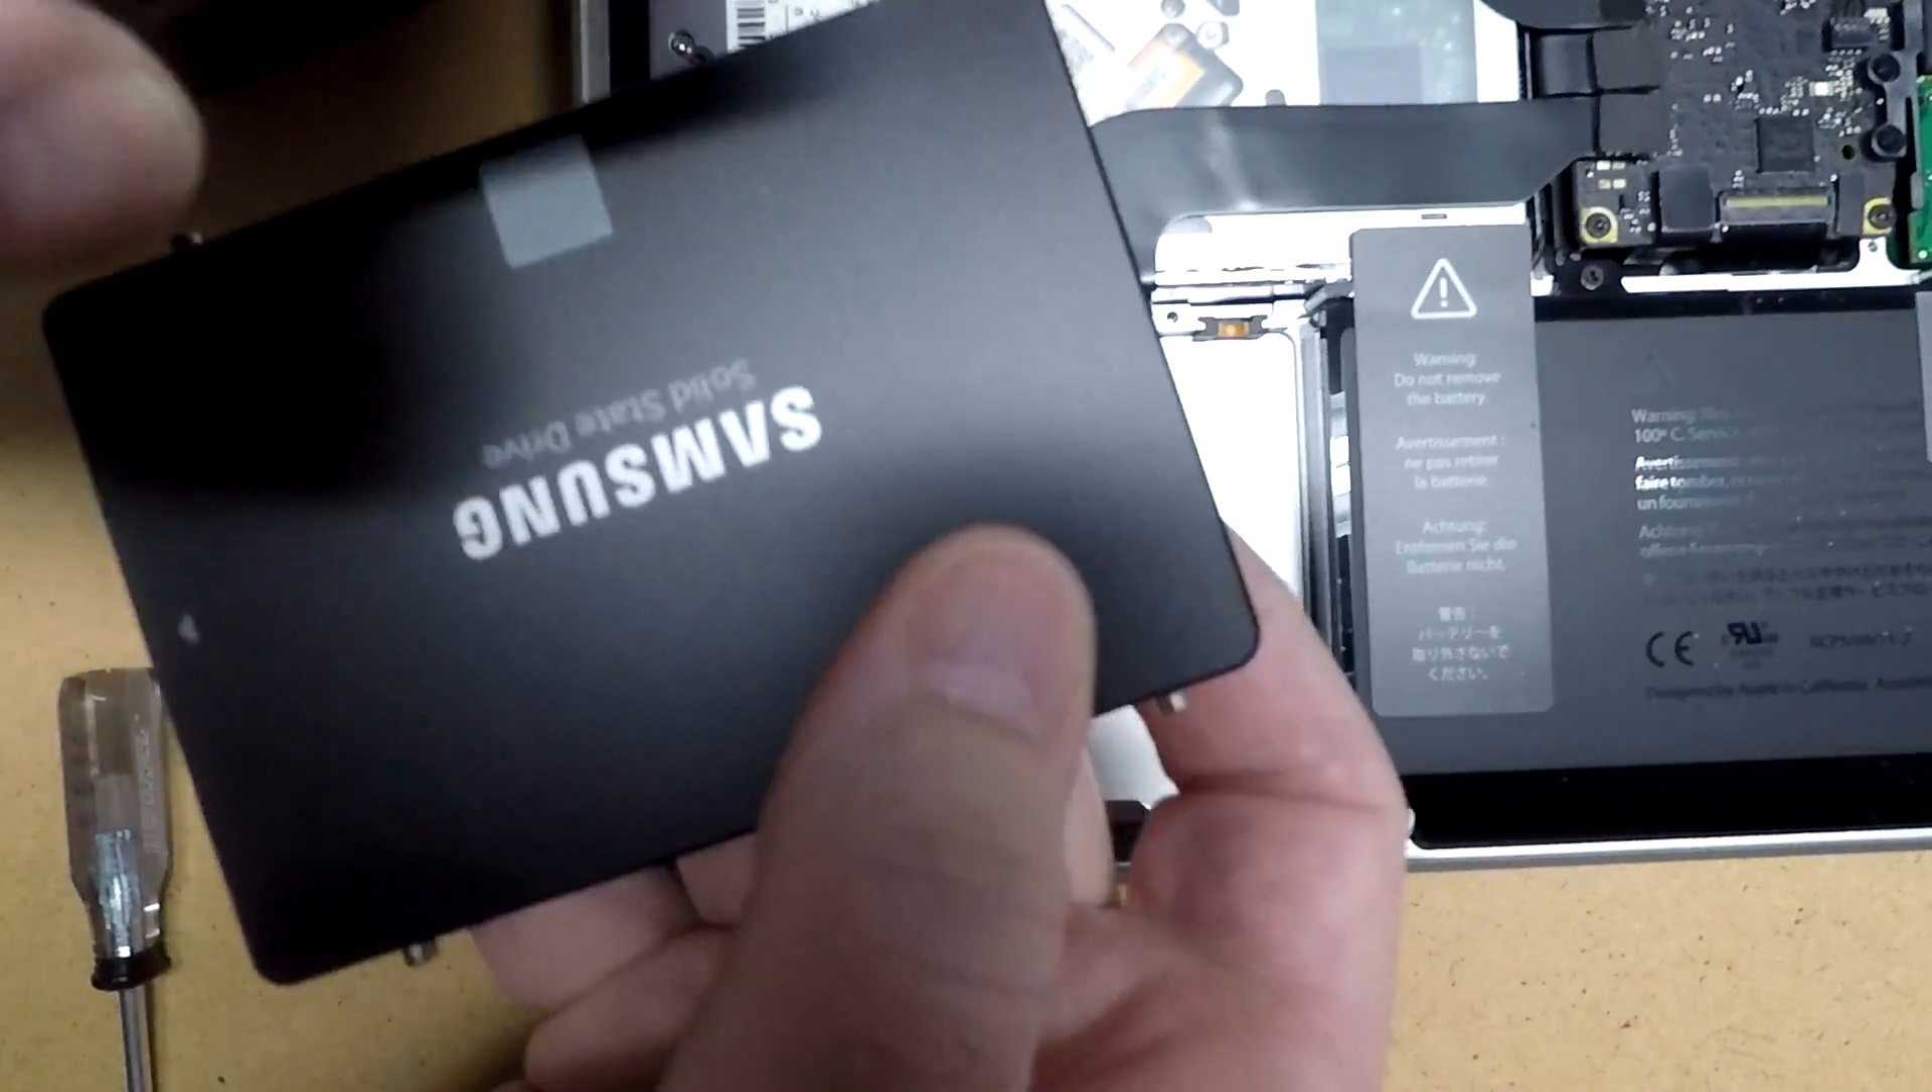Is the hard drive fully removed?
Yes.